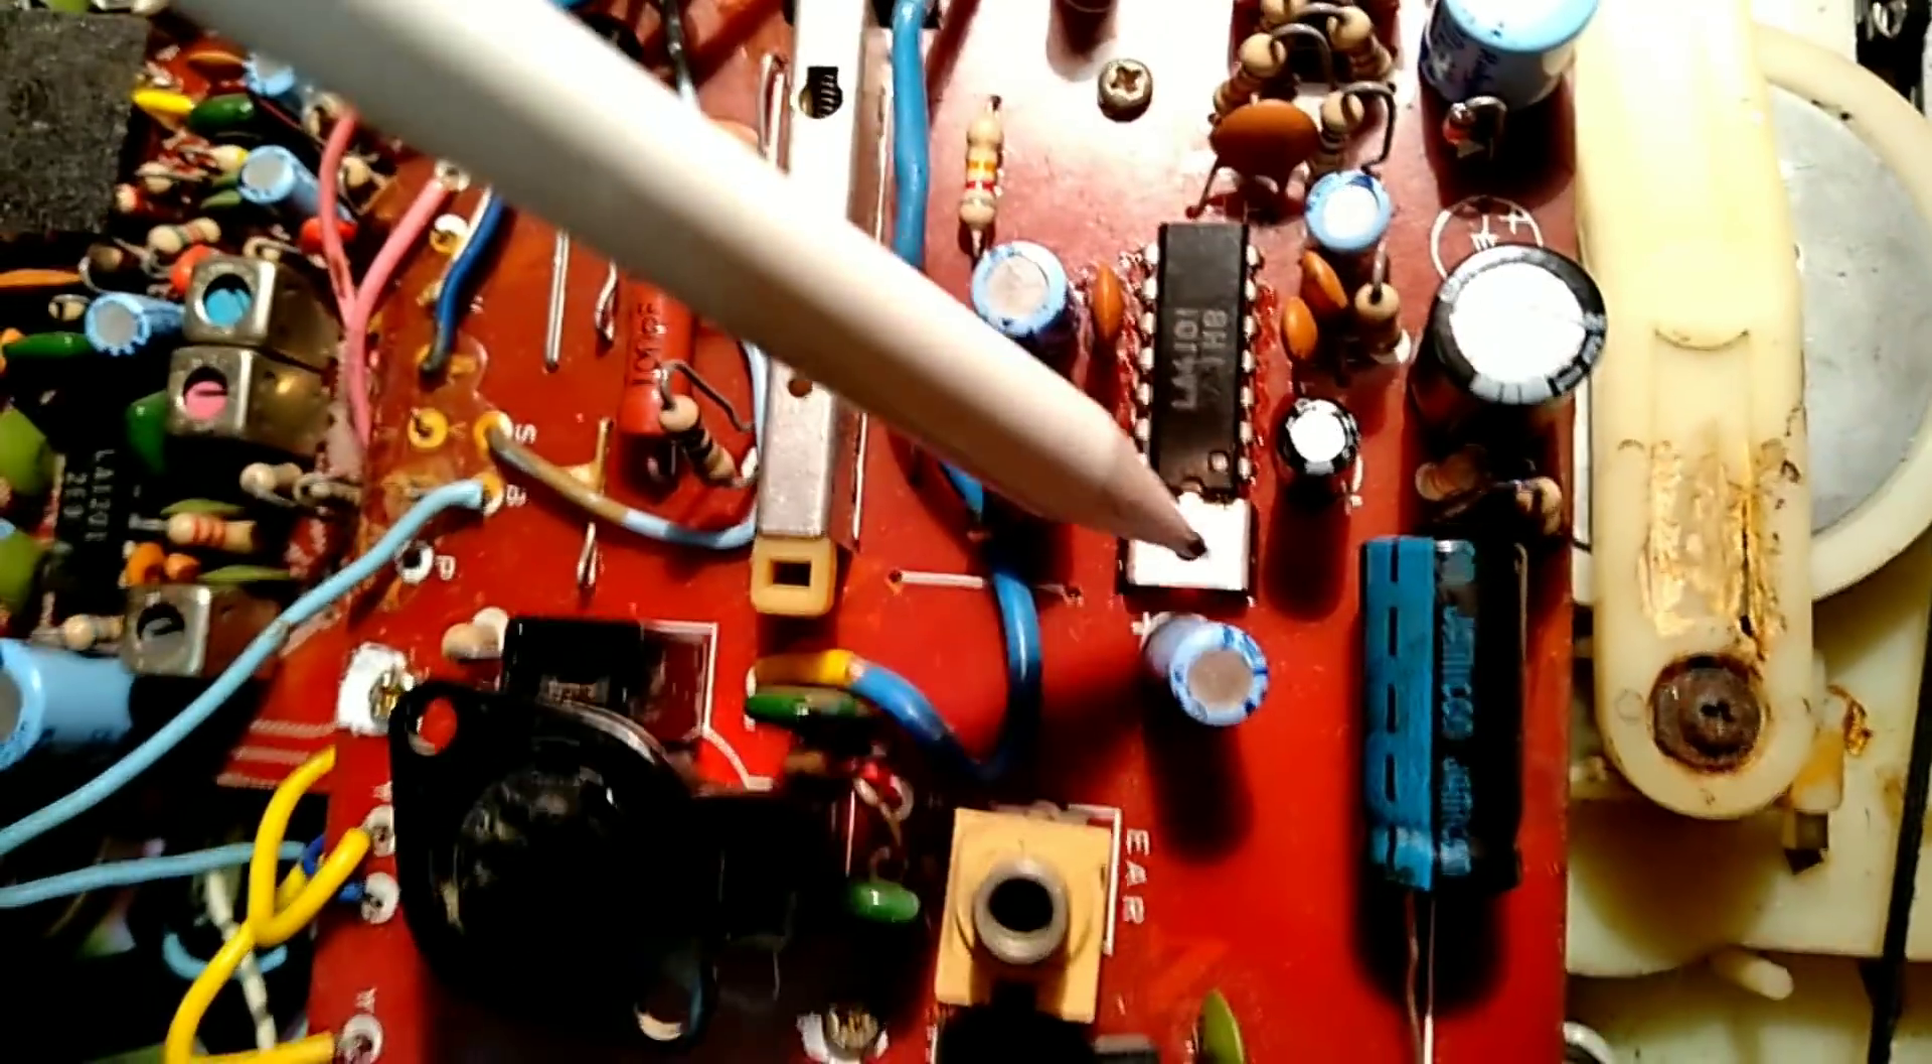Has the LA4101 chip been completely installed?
Yes.